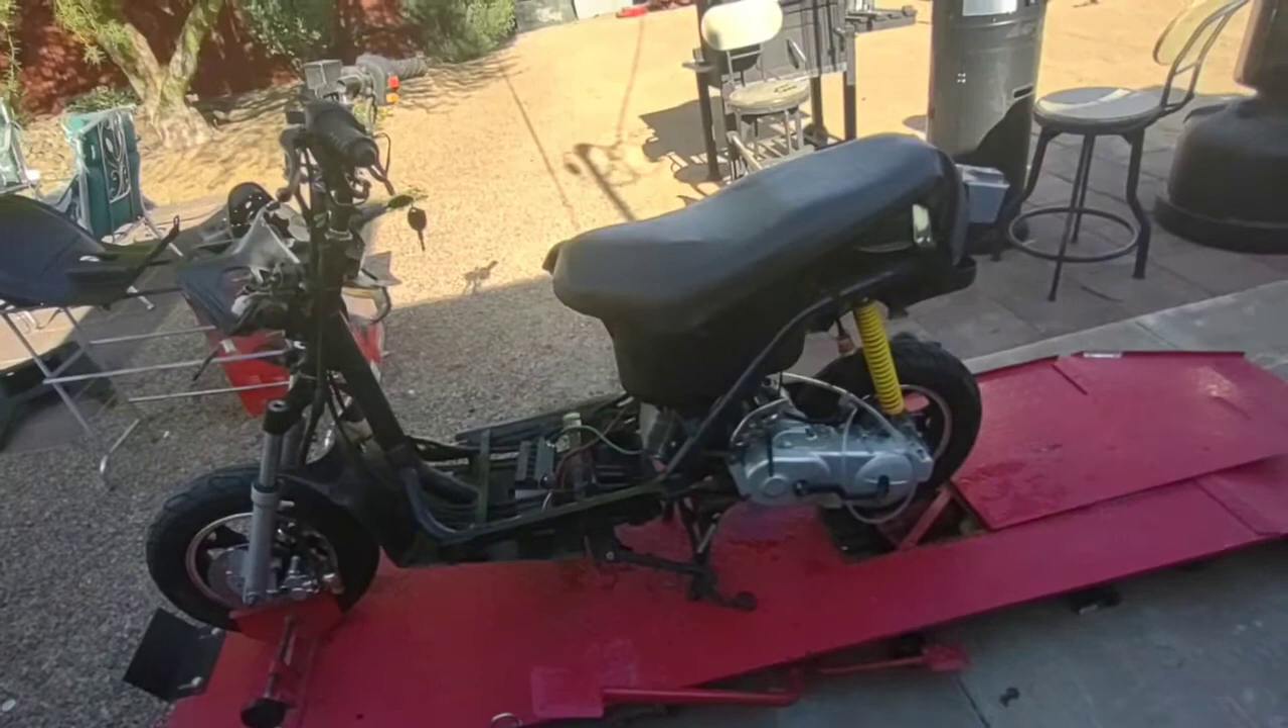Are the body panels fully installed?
No.